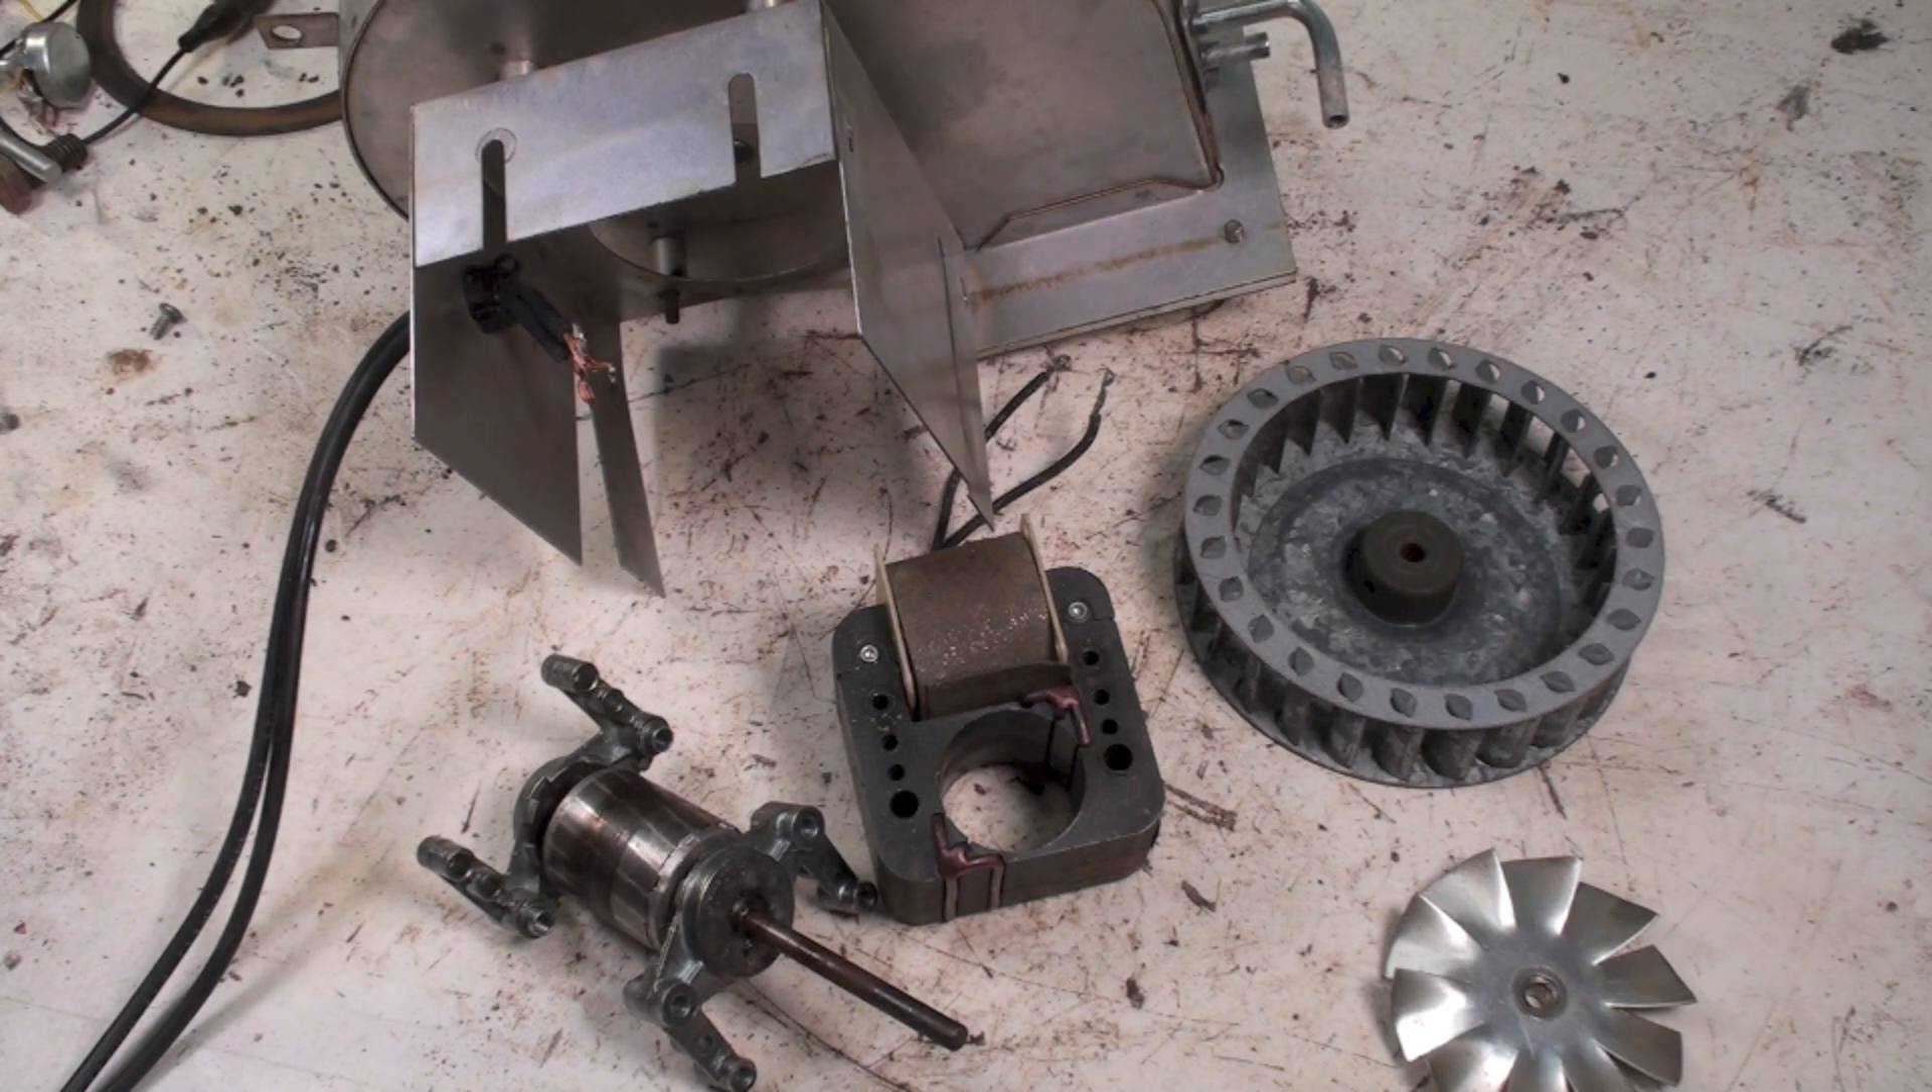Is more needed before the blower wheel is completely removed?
No.